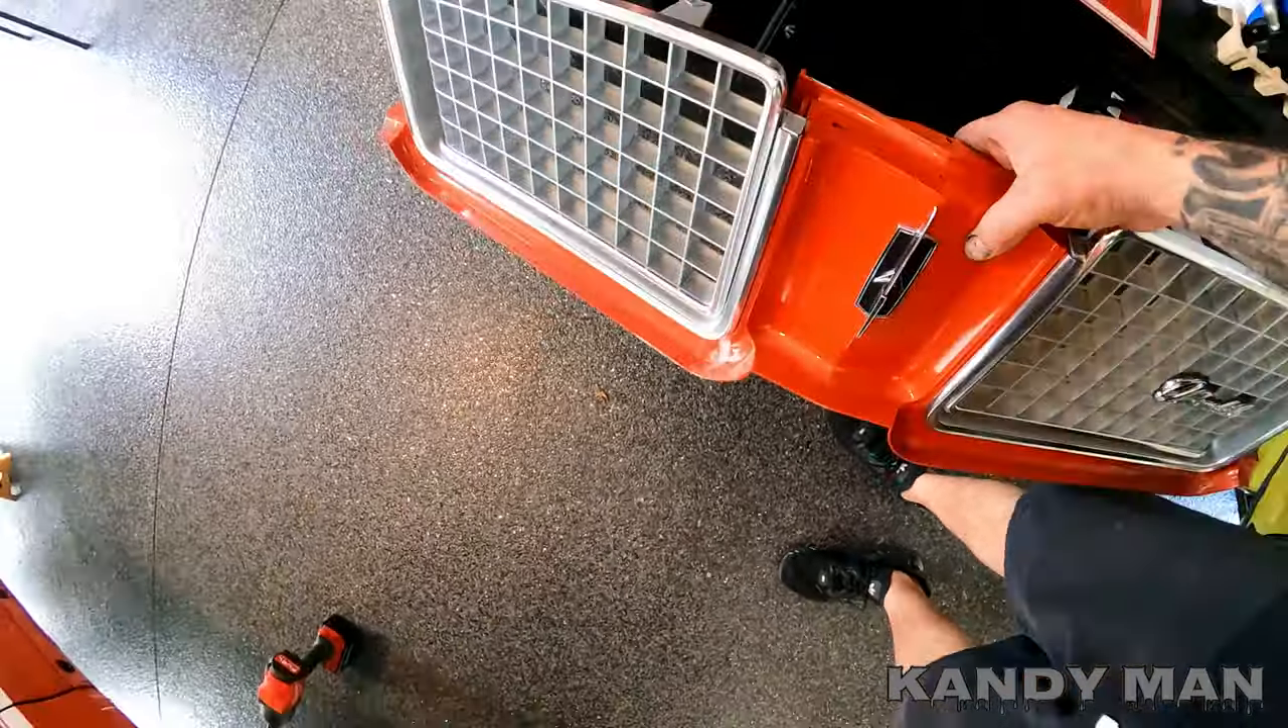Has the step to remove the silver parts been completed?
No.